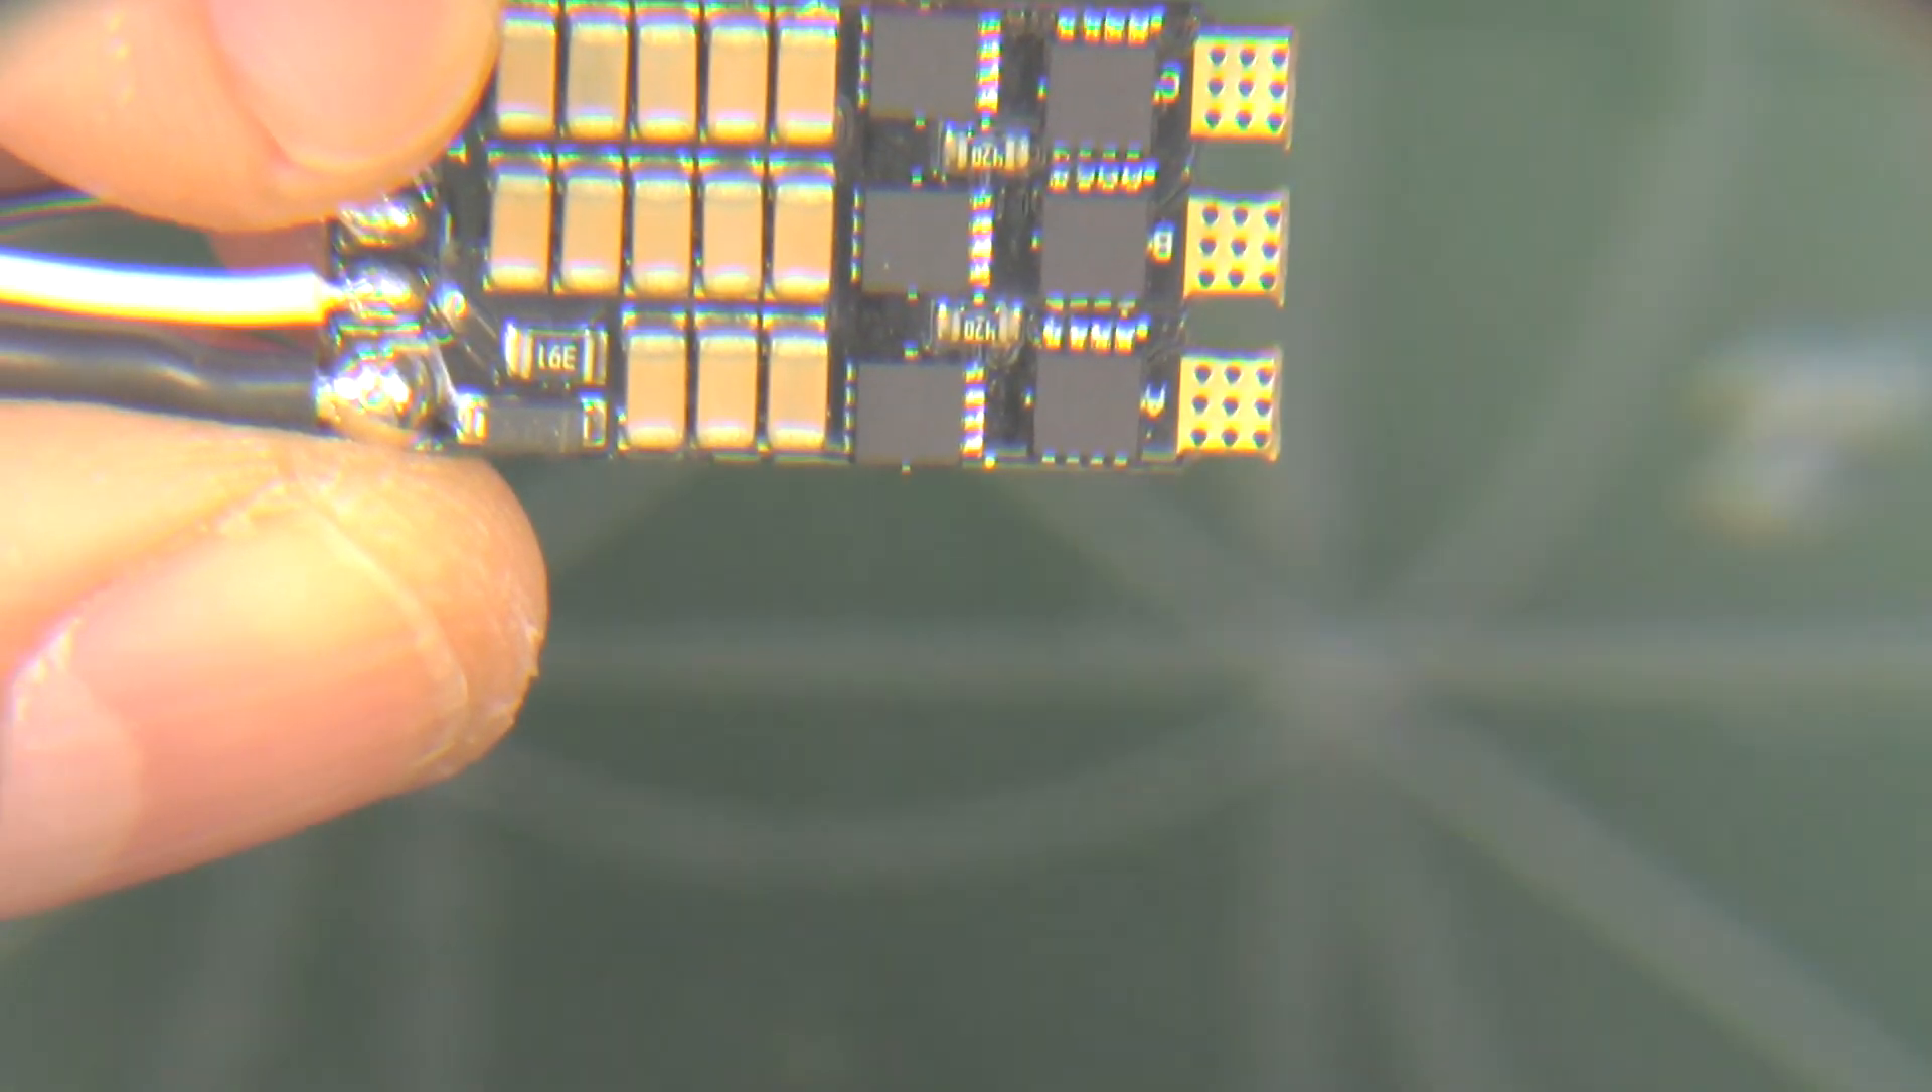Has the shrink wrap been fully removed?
Yes.